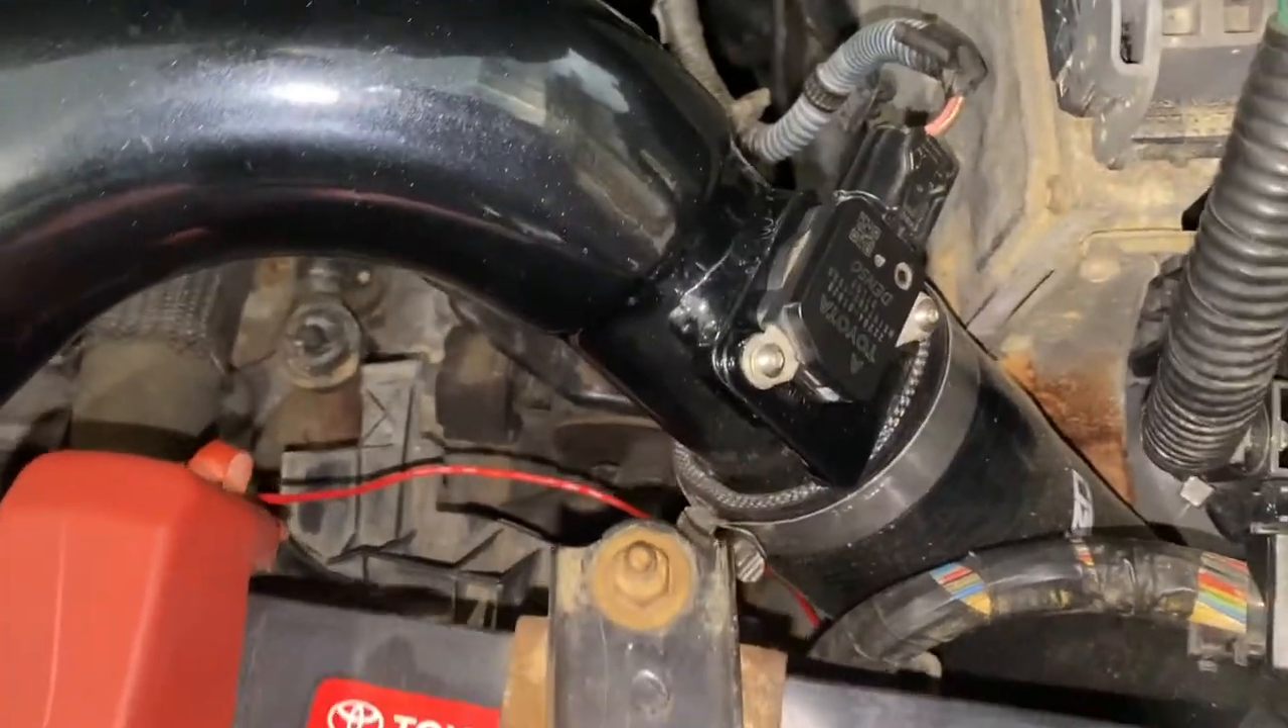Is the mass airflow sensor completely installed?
Yes.